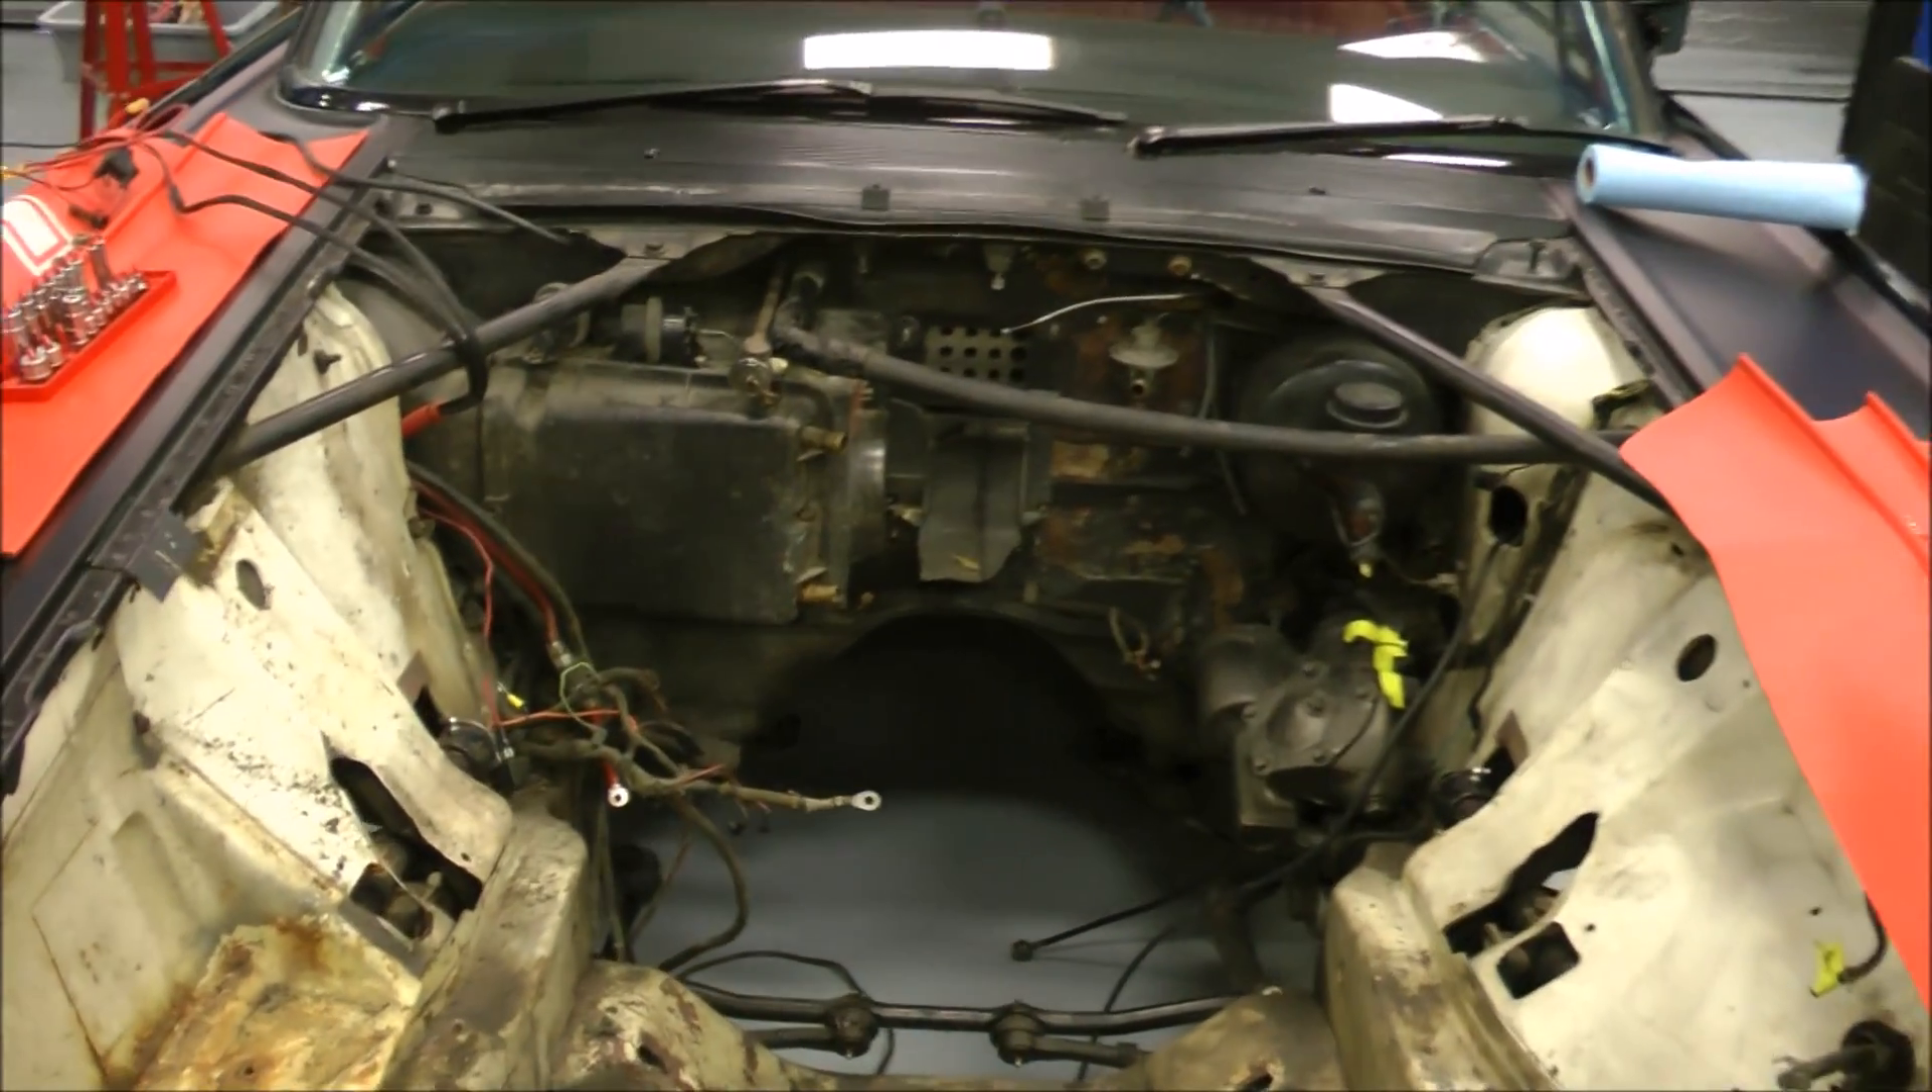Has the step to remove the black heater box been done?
No.